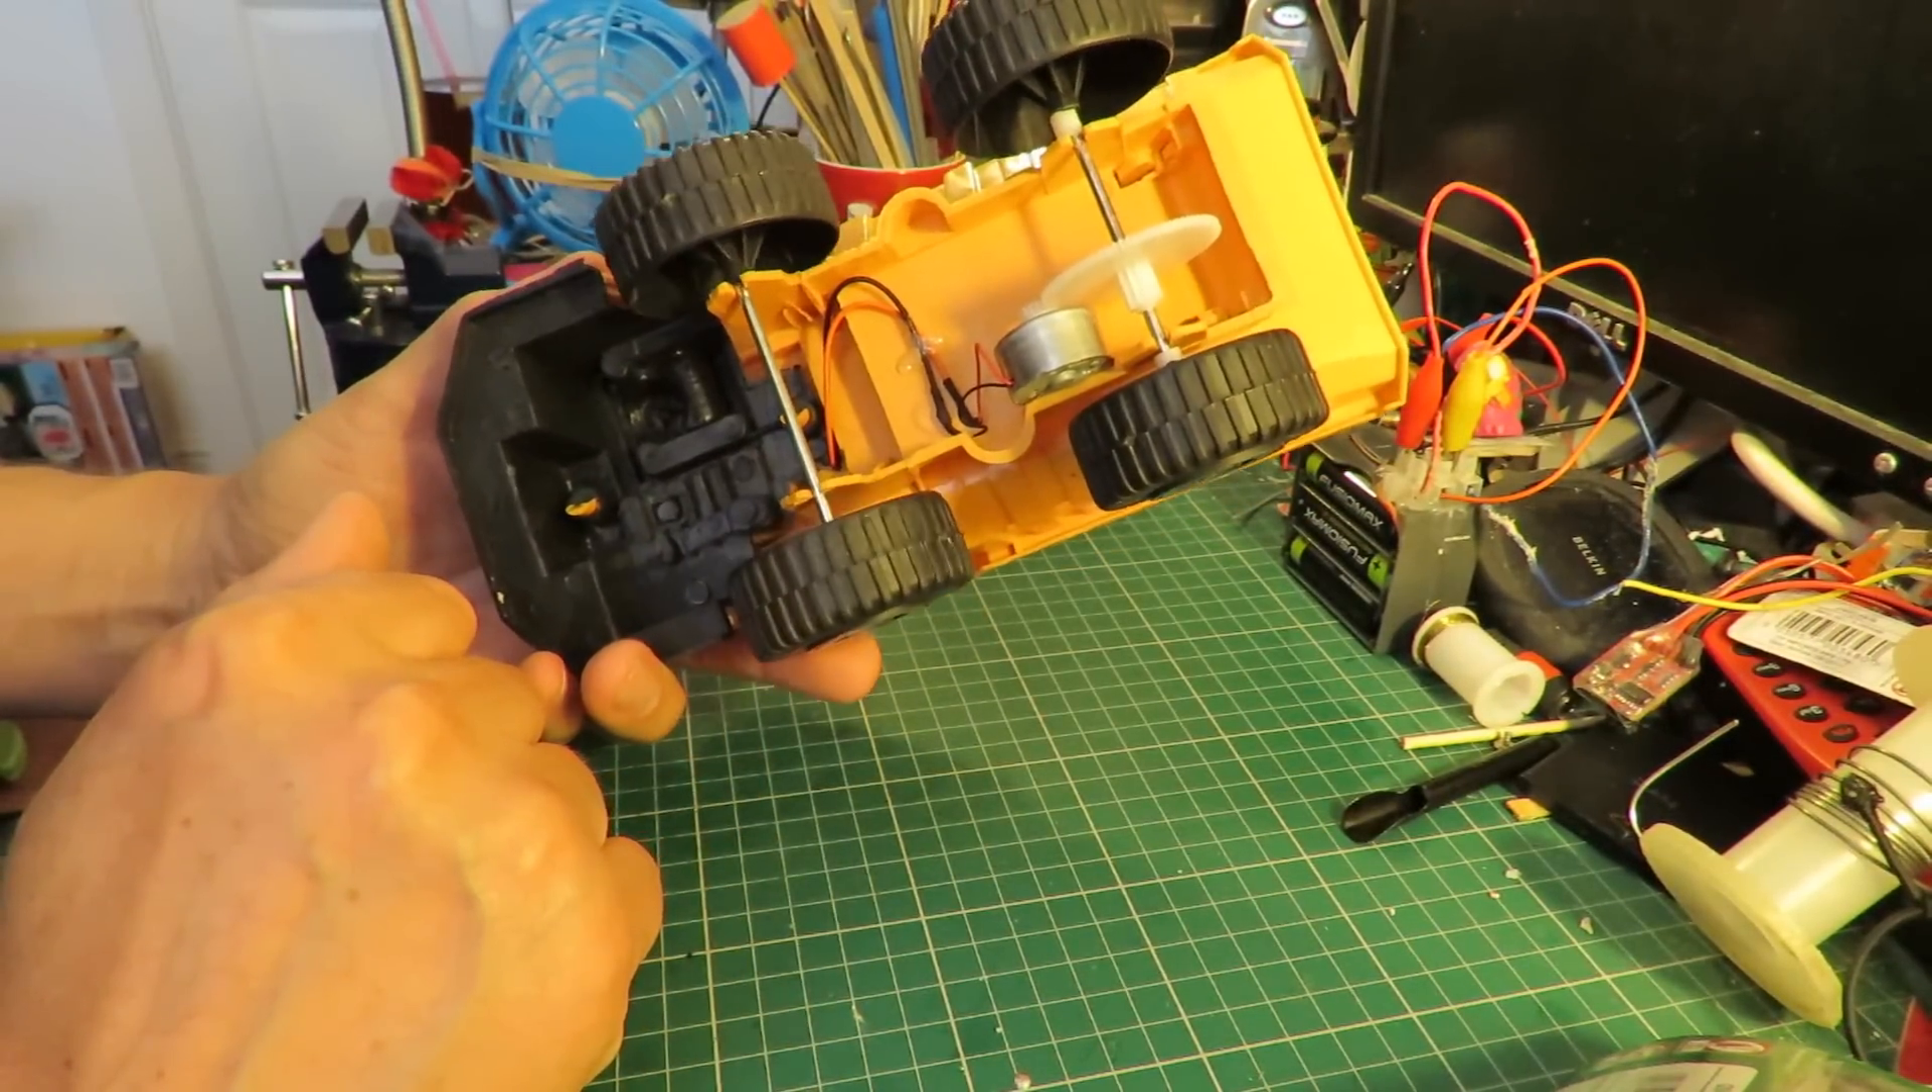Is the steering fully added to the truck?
No.